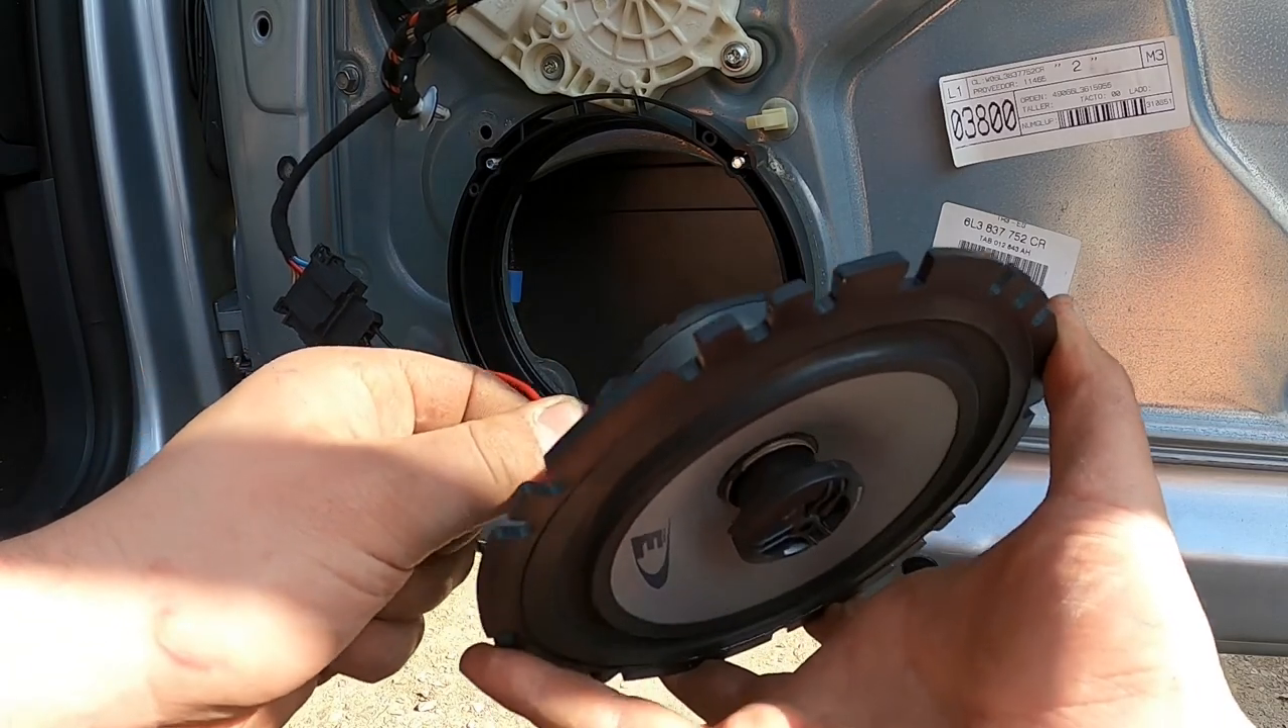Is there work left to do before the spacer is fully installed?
No.